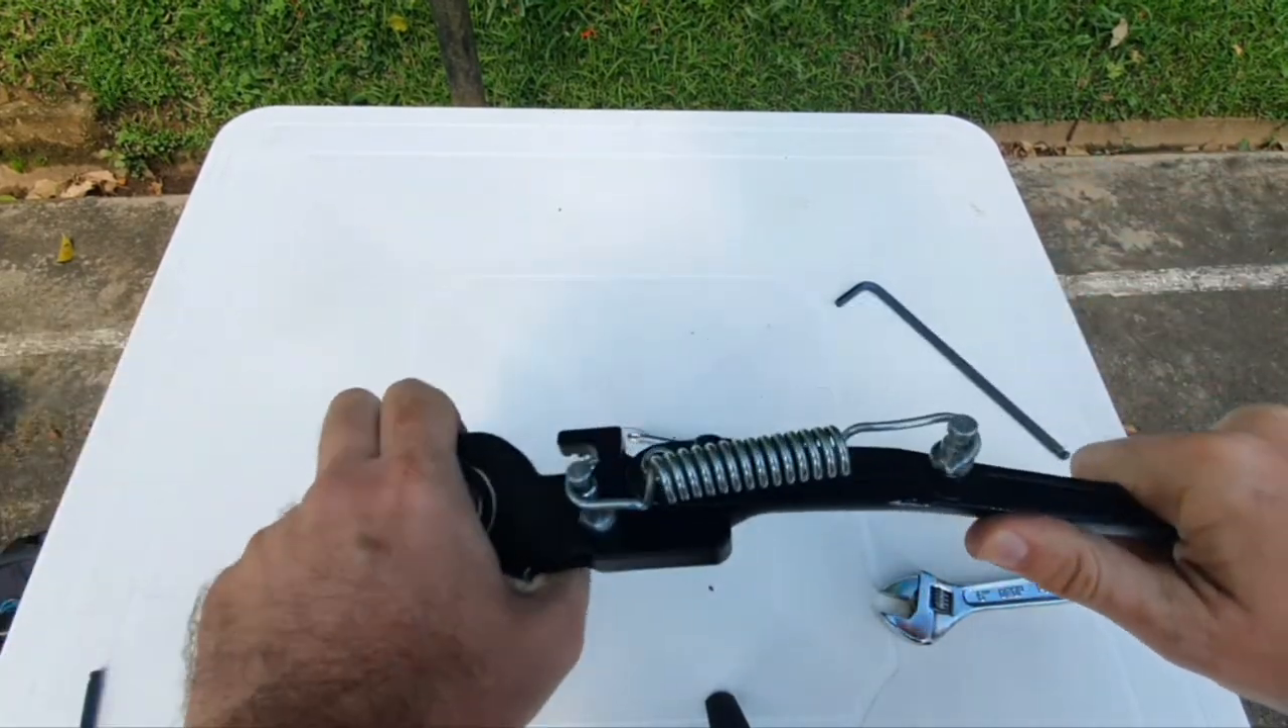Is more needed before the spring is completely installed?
No.